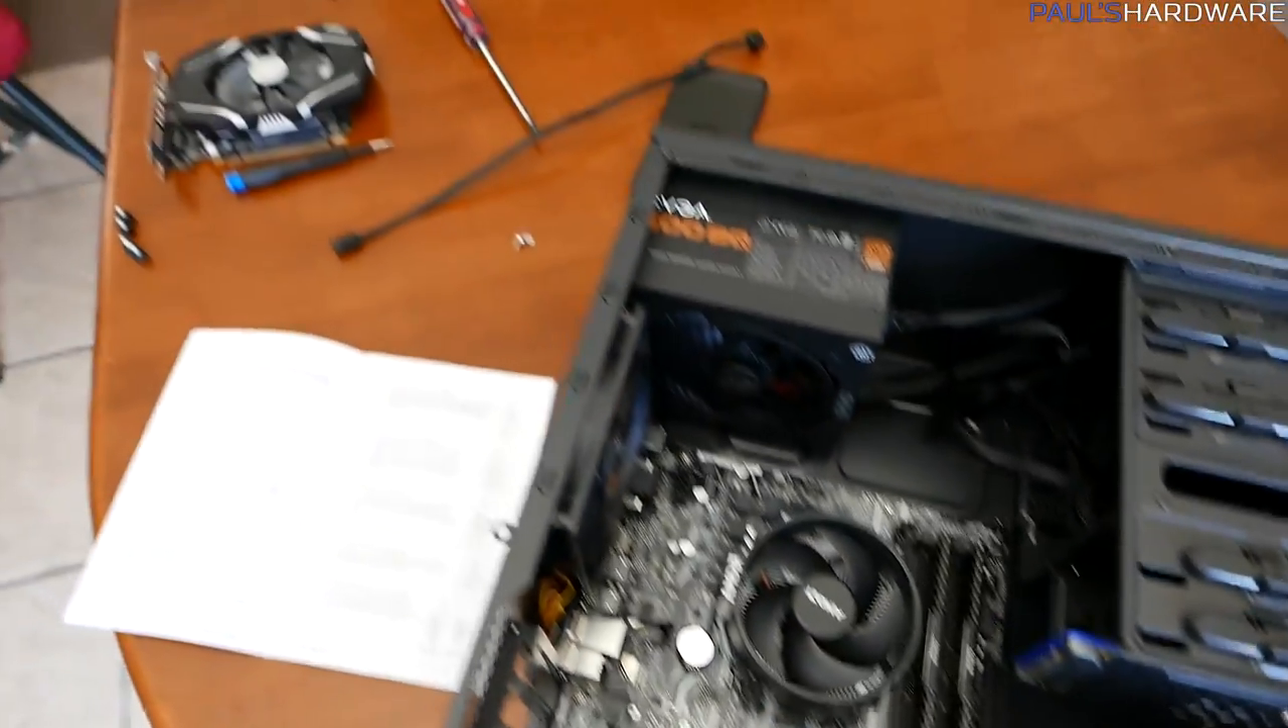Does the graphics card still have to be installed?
Yes.